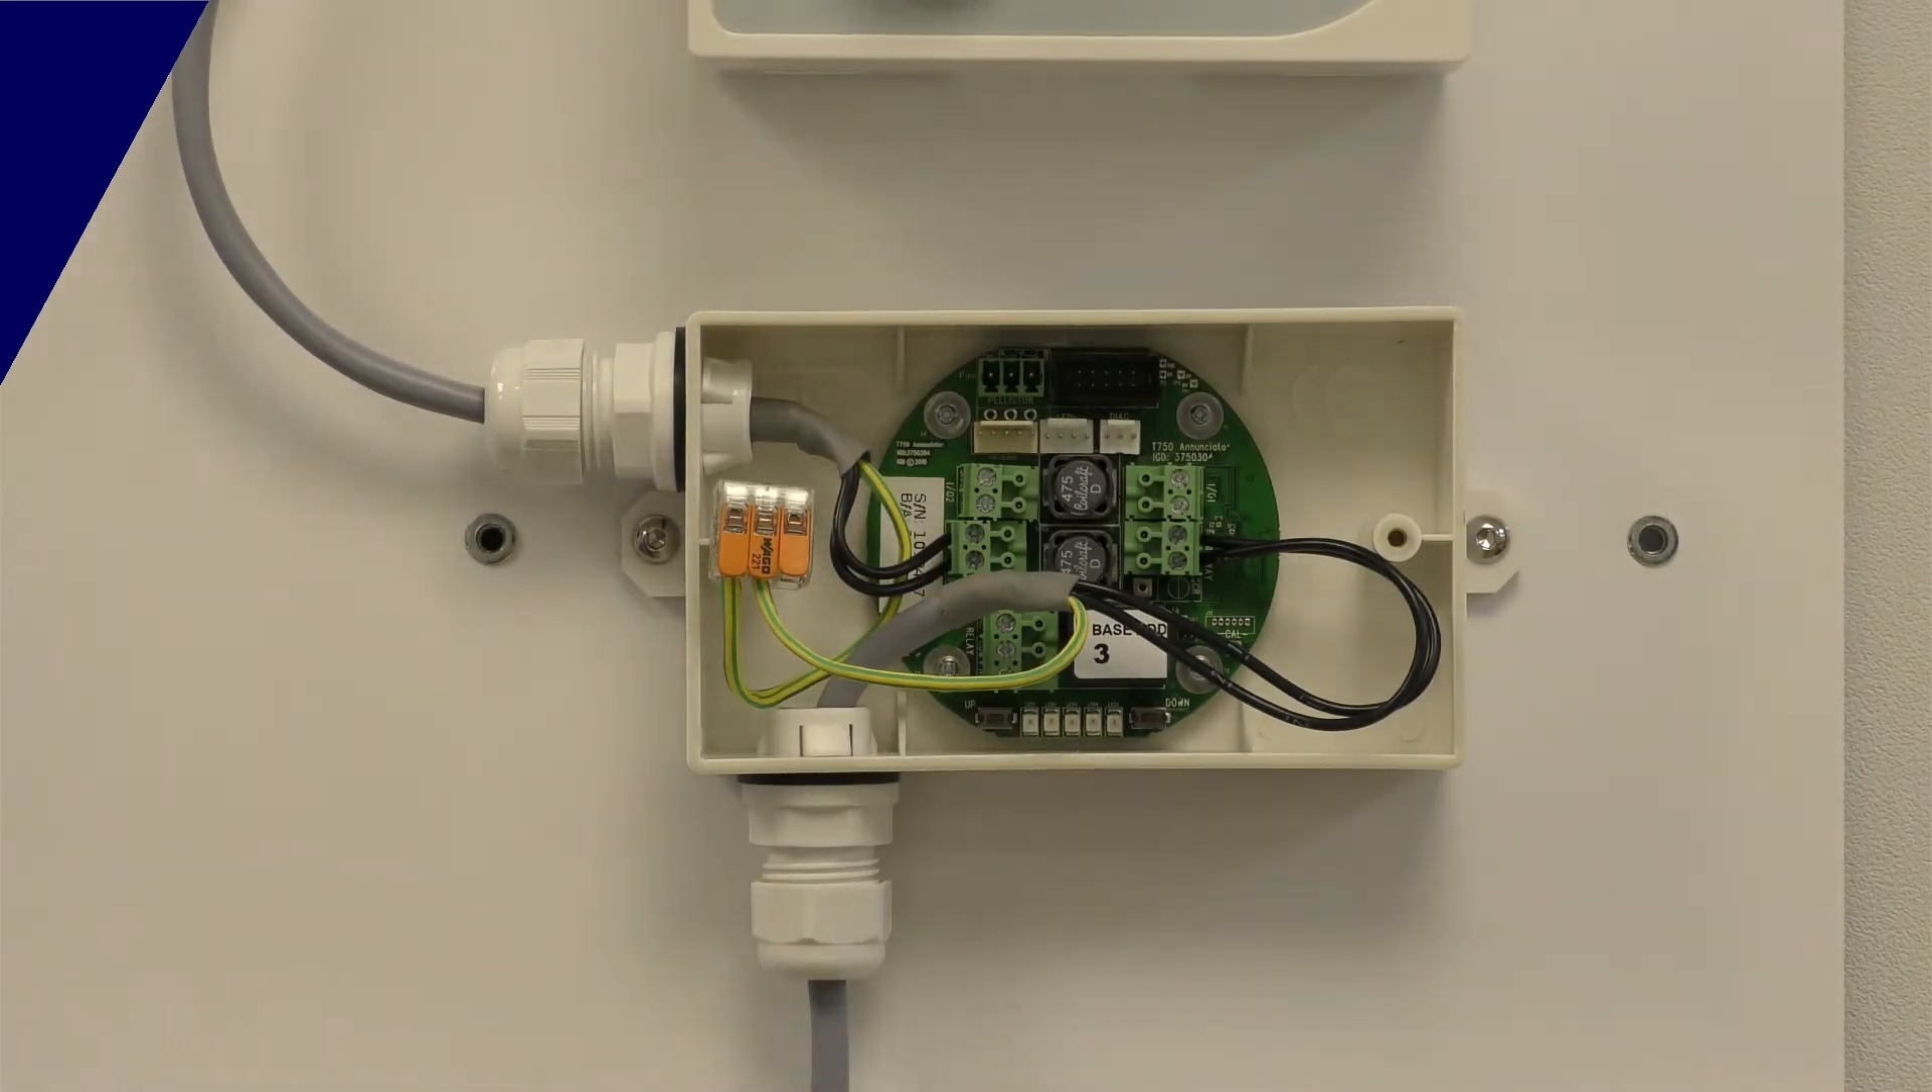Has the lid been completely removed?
Yes.